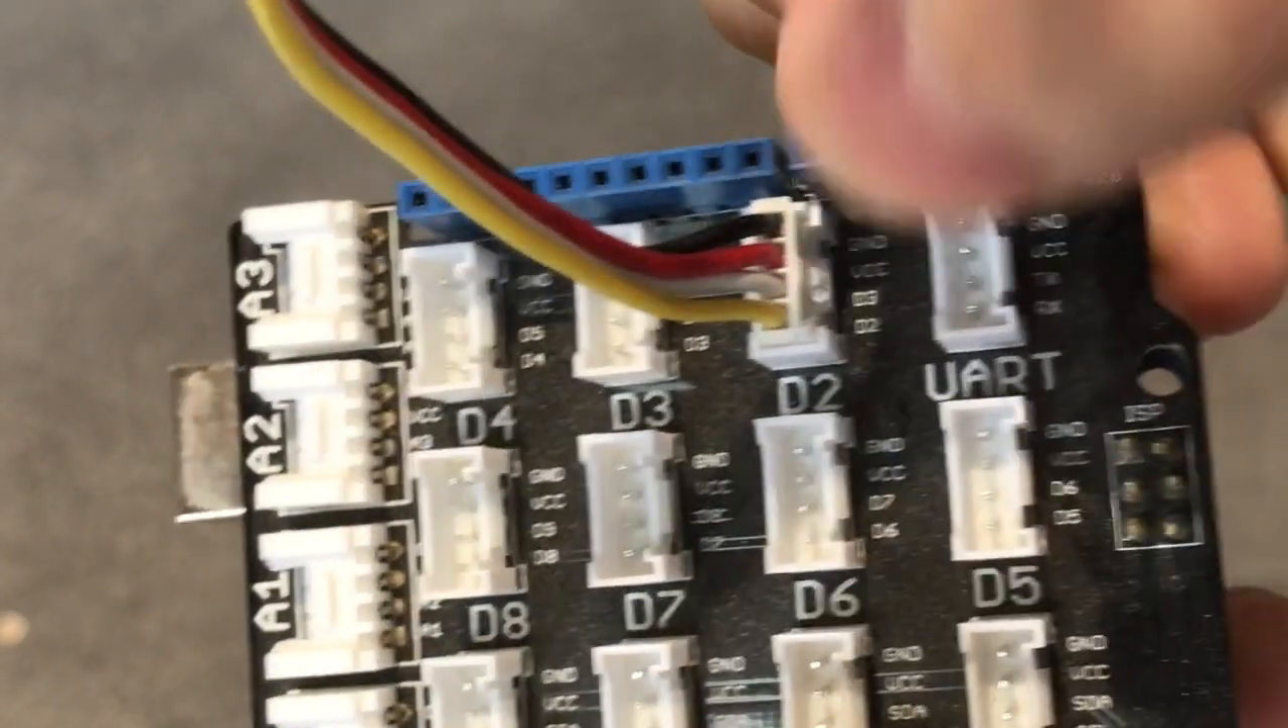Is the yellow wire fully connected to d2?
Yes.